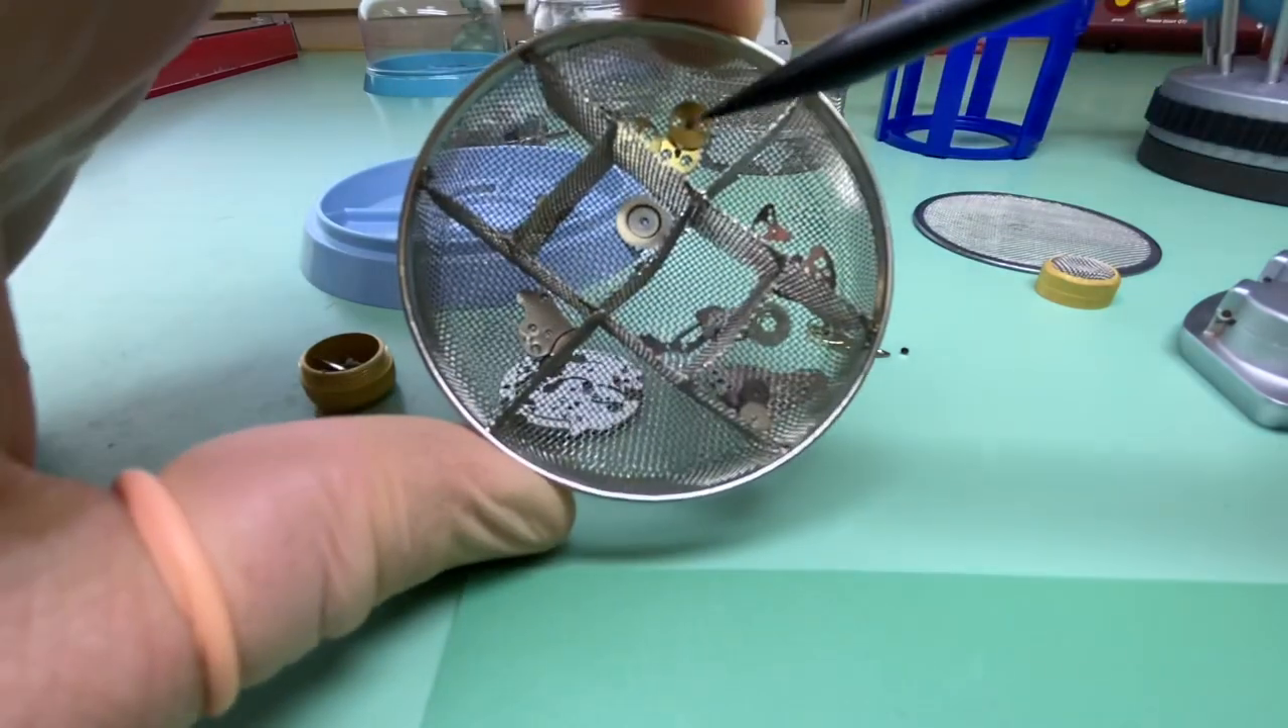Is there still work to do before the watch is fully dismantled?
No.